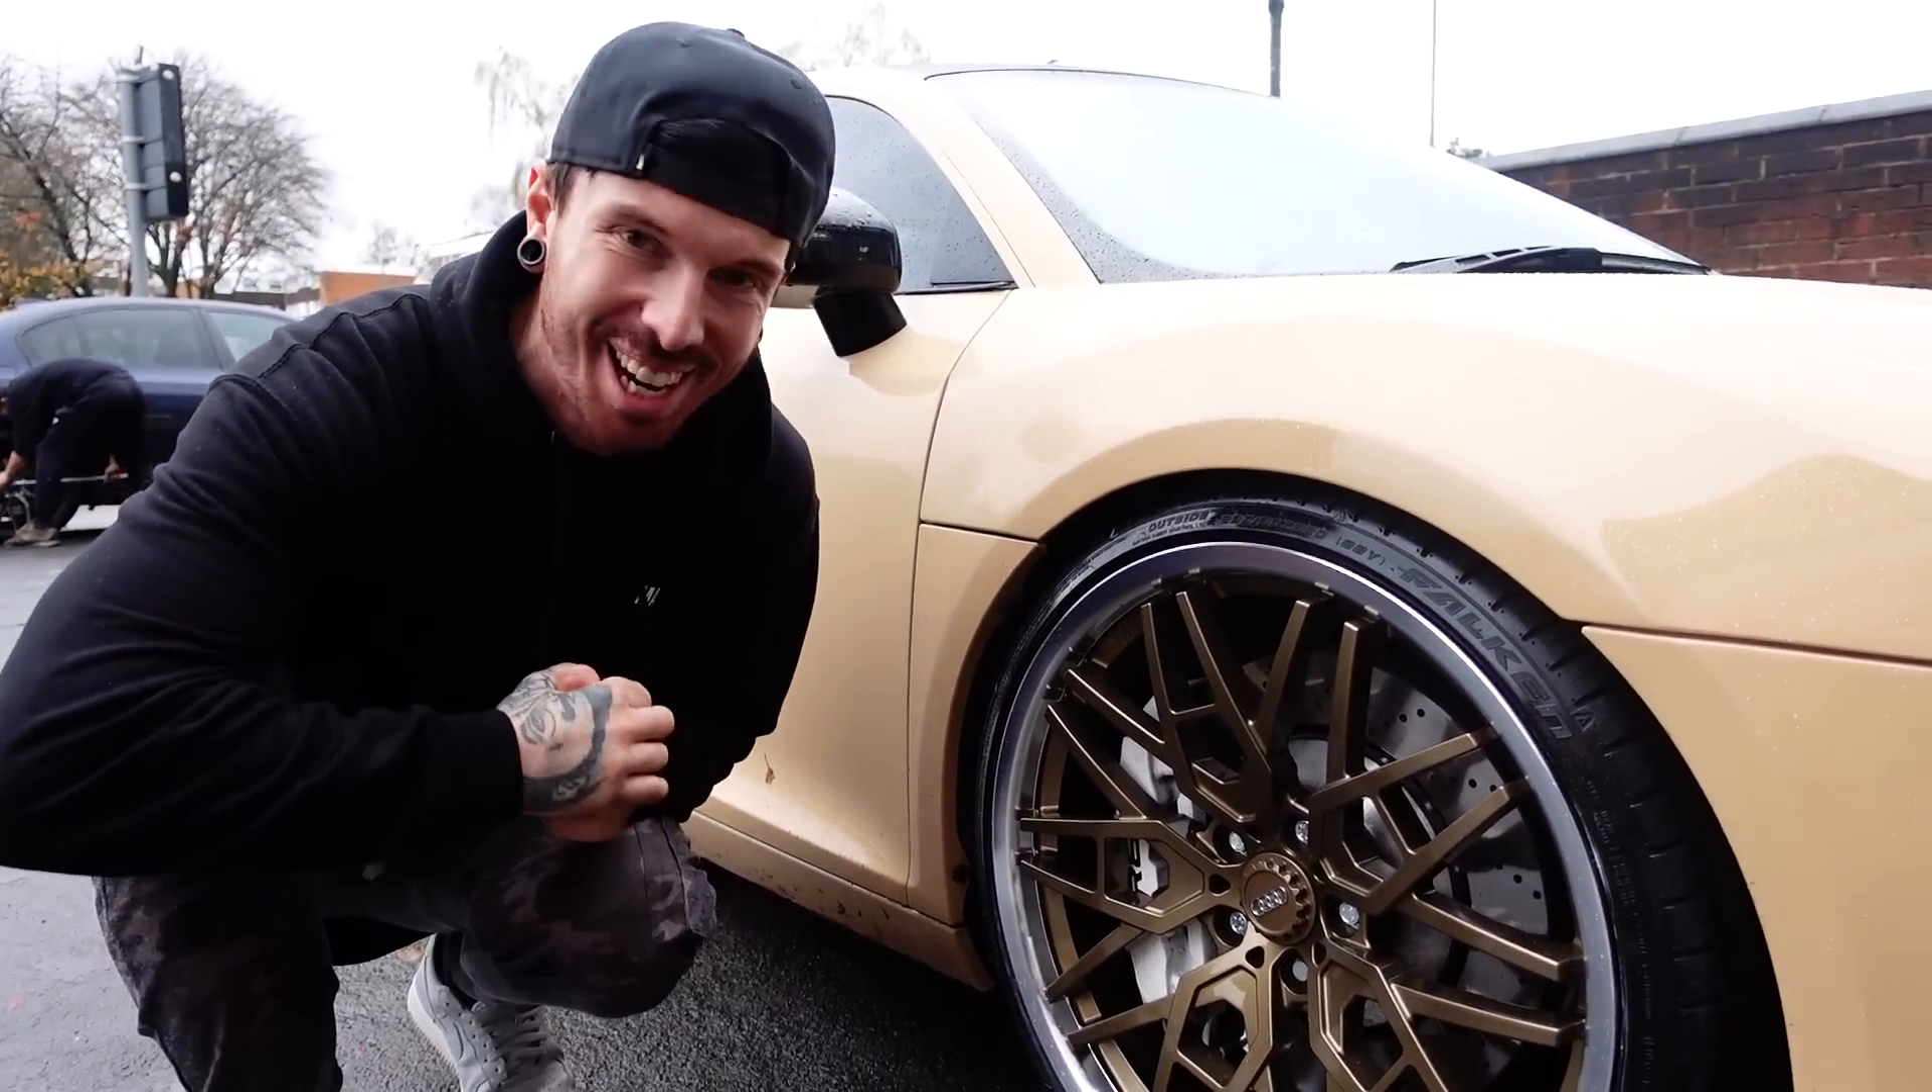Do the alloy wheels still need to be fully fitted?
No.